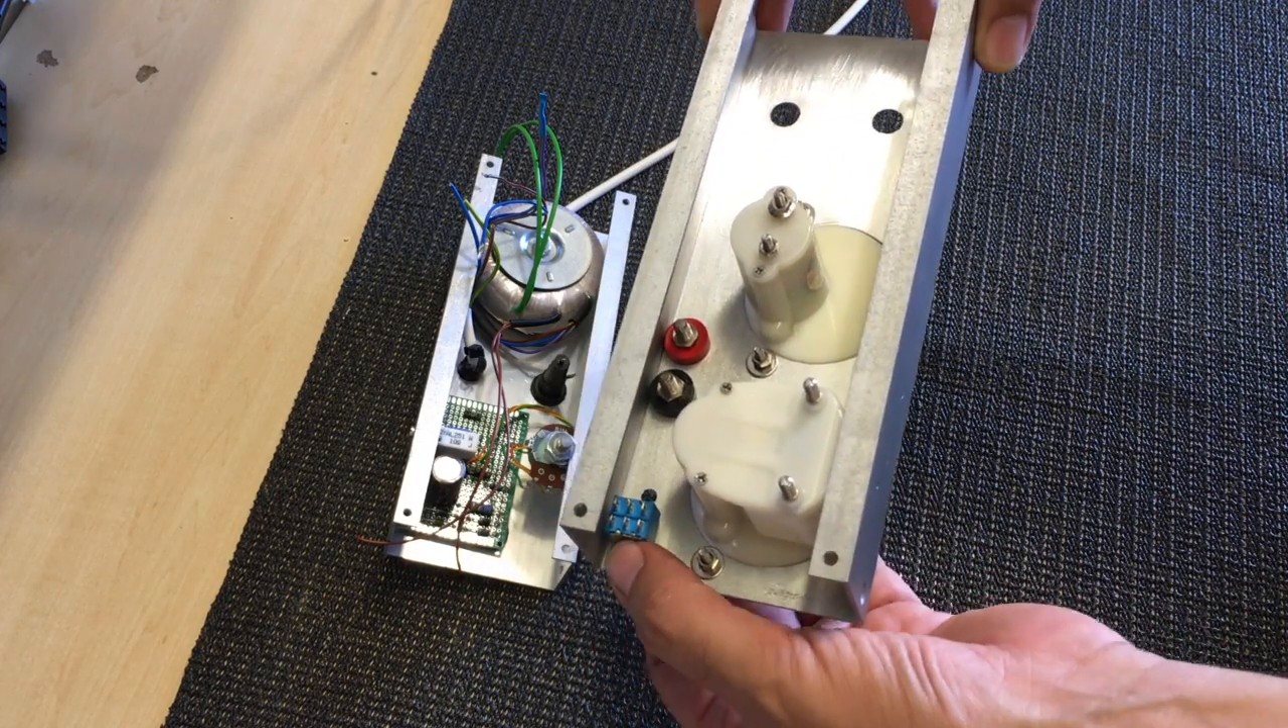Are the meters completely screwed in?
Yes.